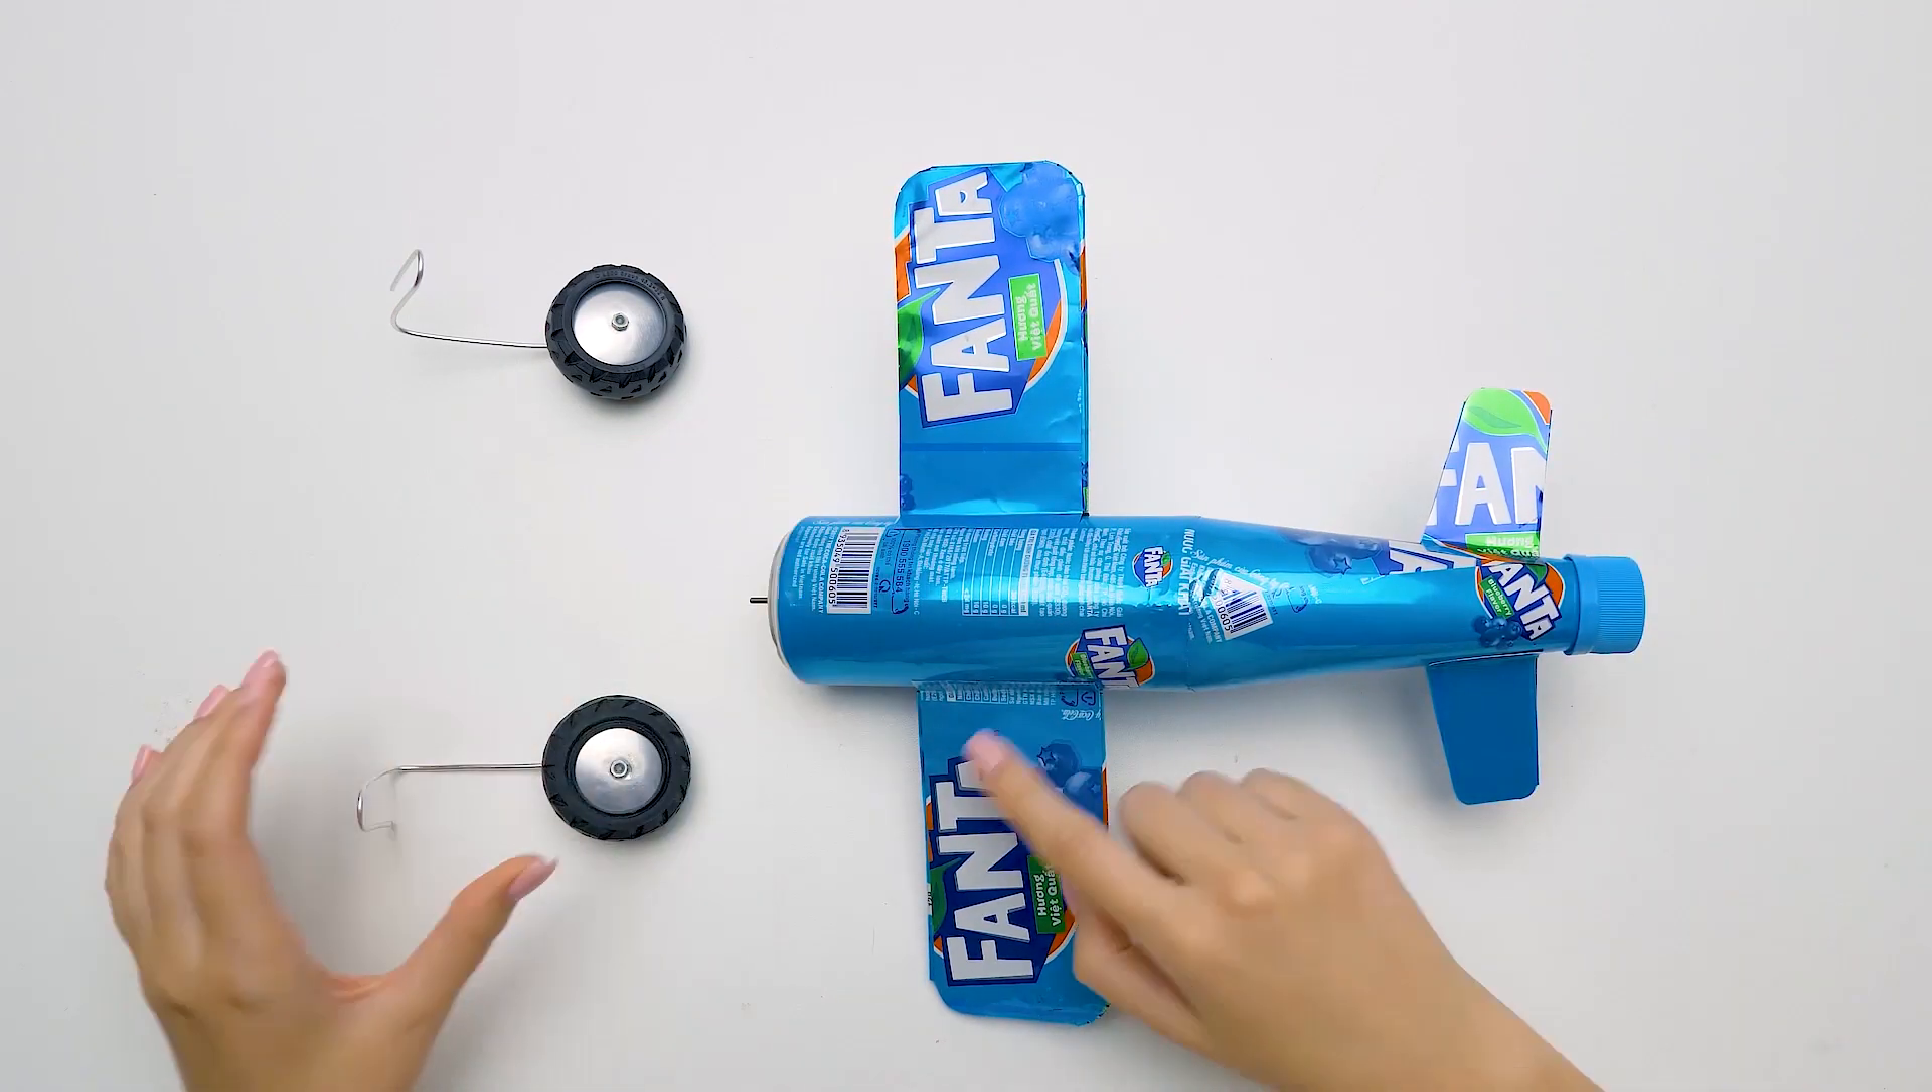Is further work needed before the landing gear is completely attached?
Yes.